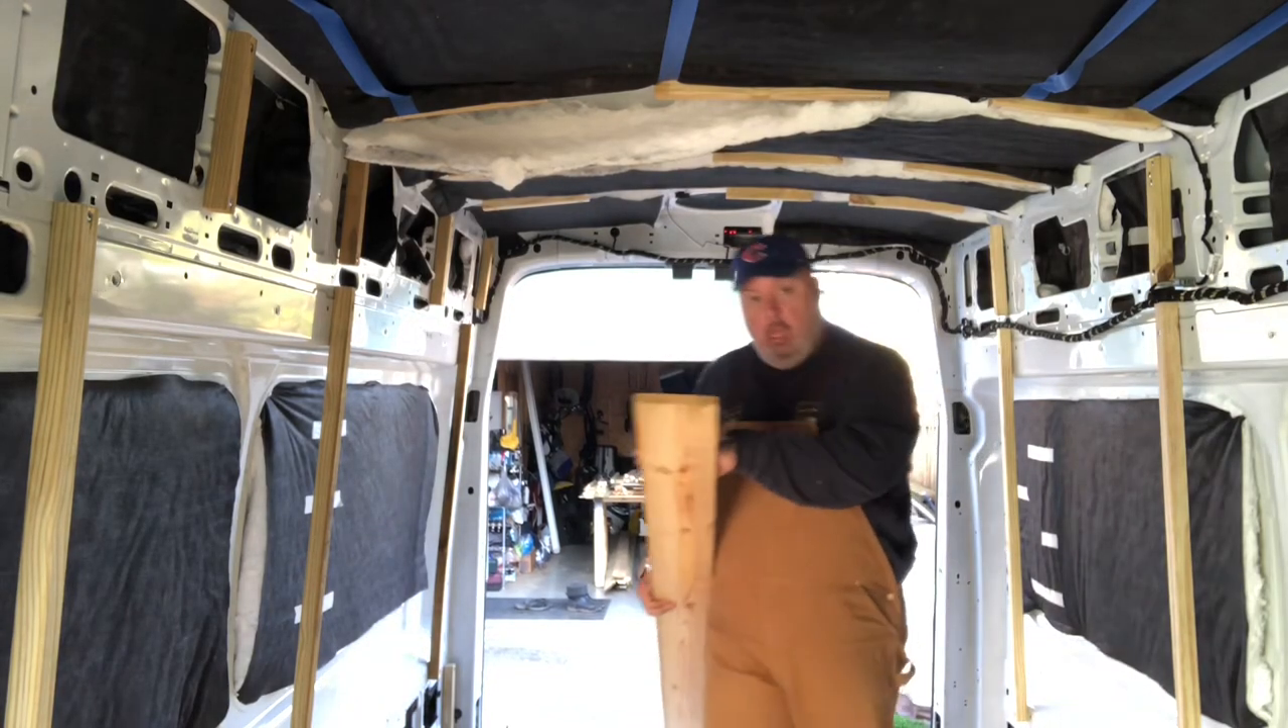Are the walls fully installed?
No.